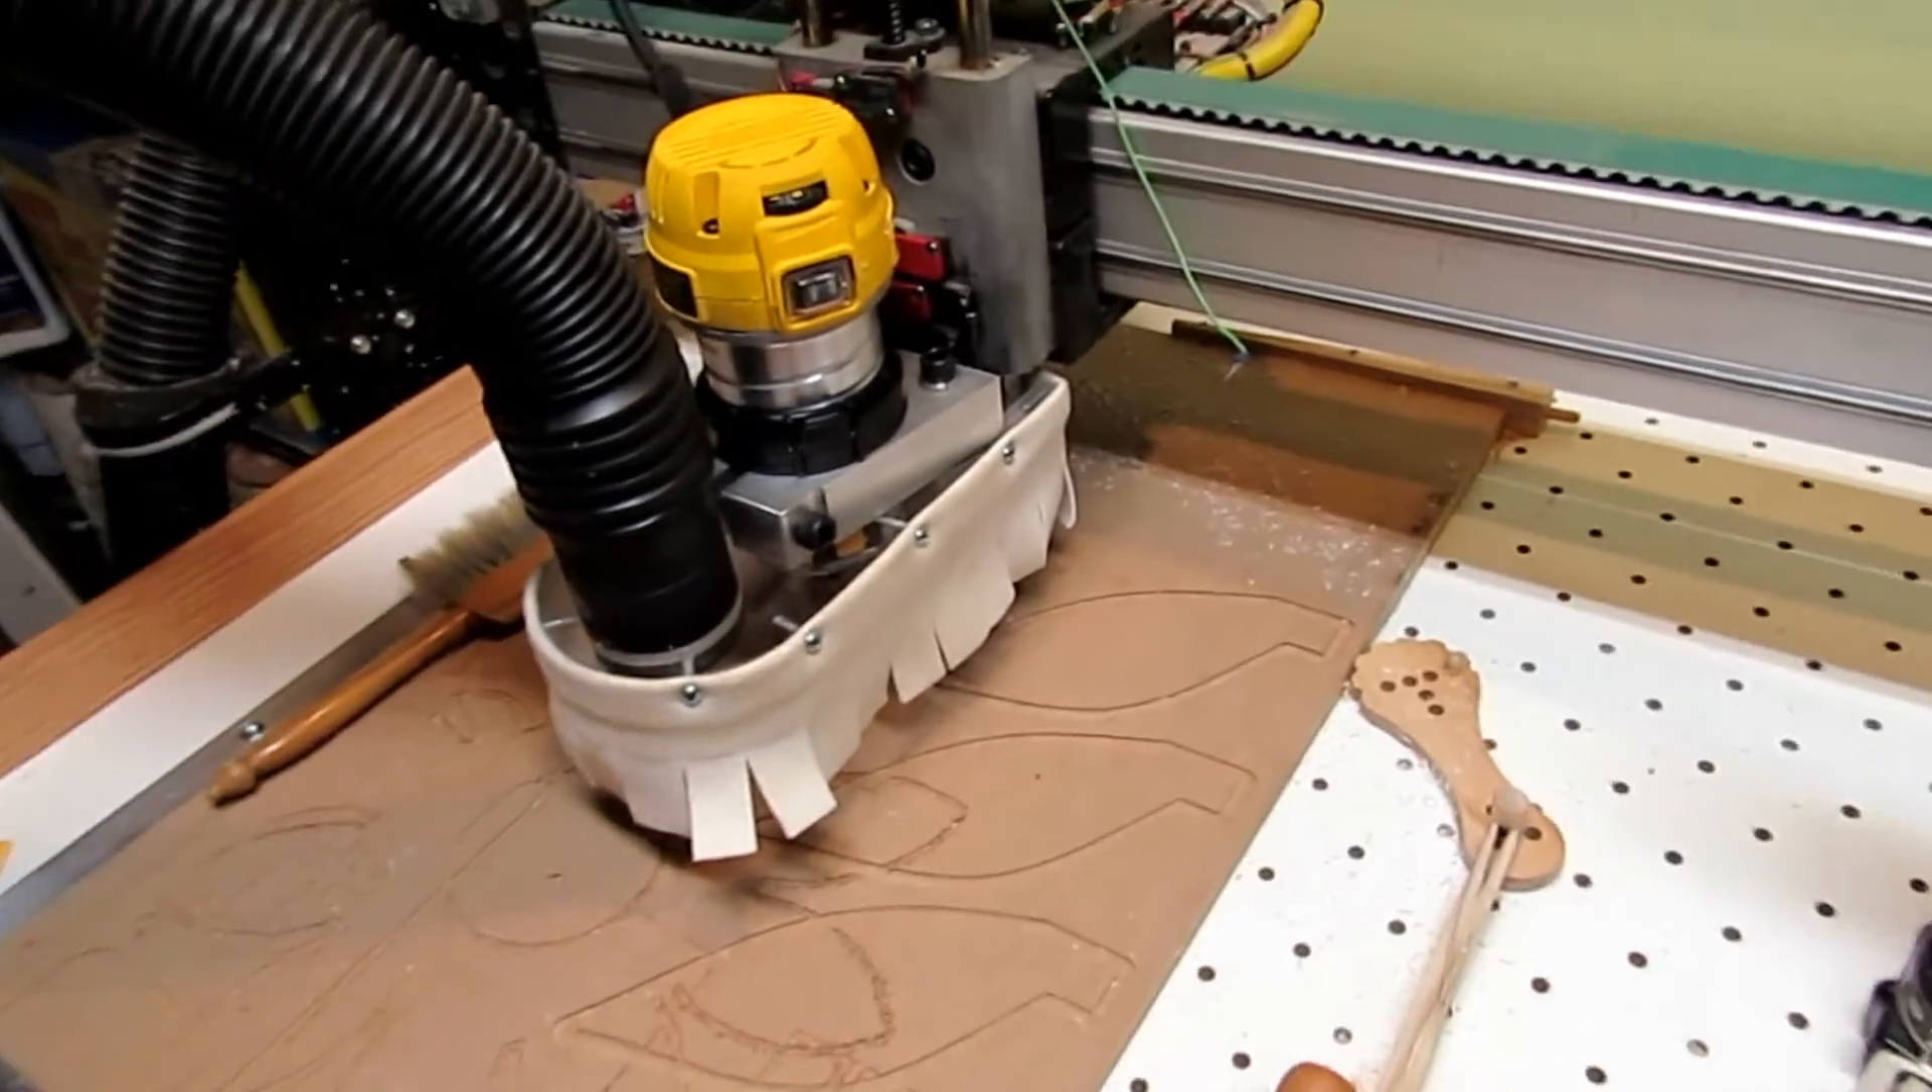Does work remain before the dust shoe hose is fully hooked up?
No.